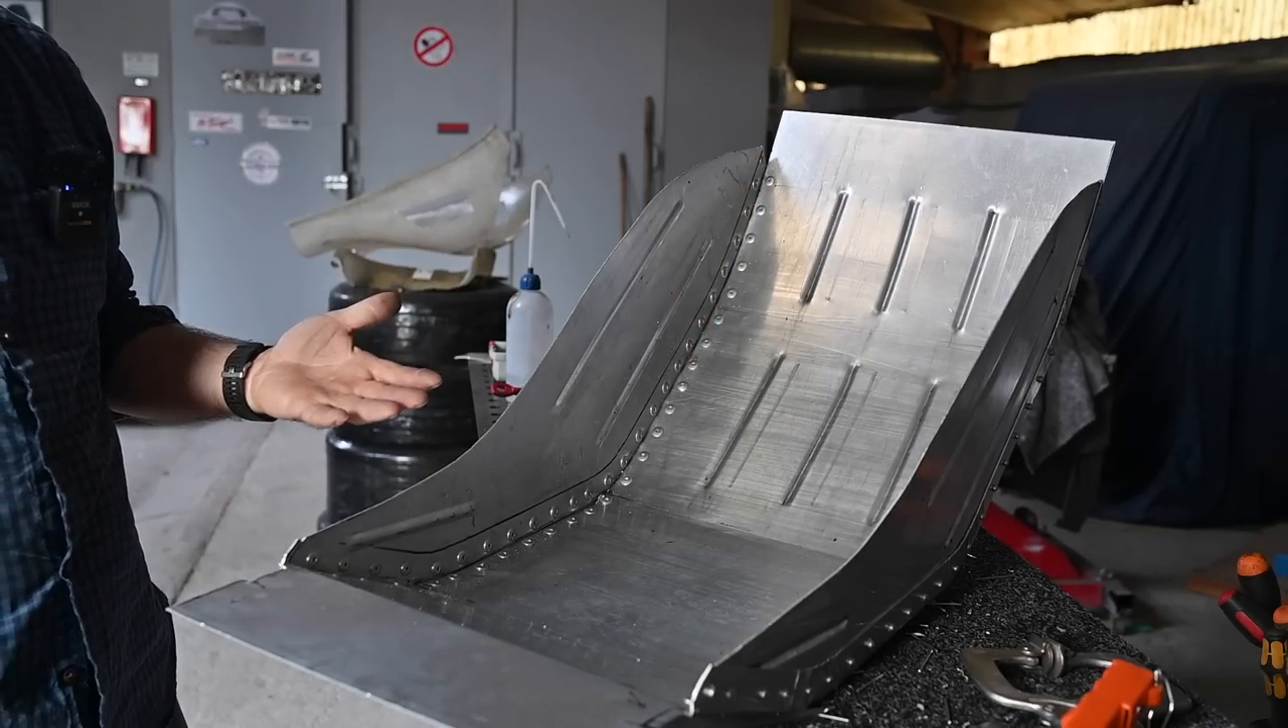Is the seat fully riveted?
Yes.